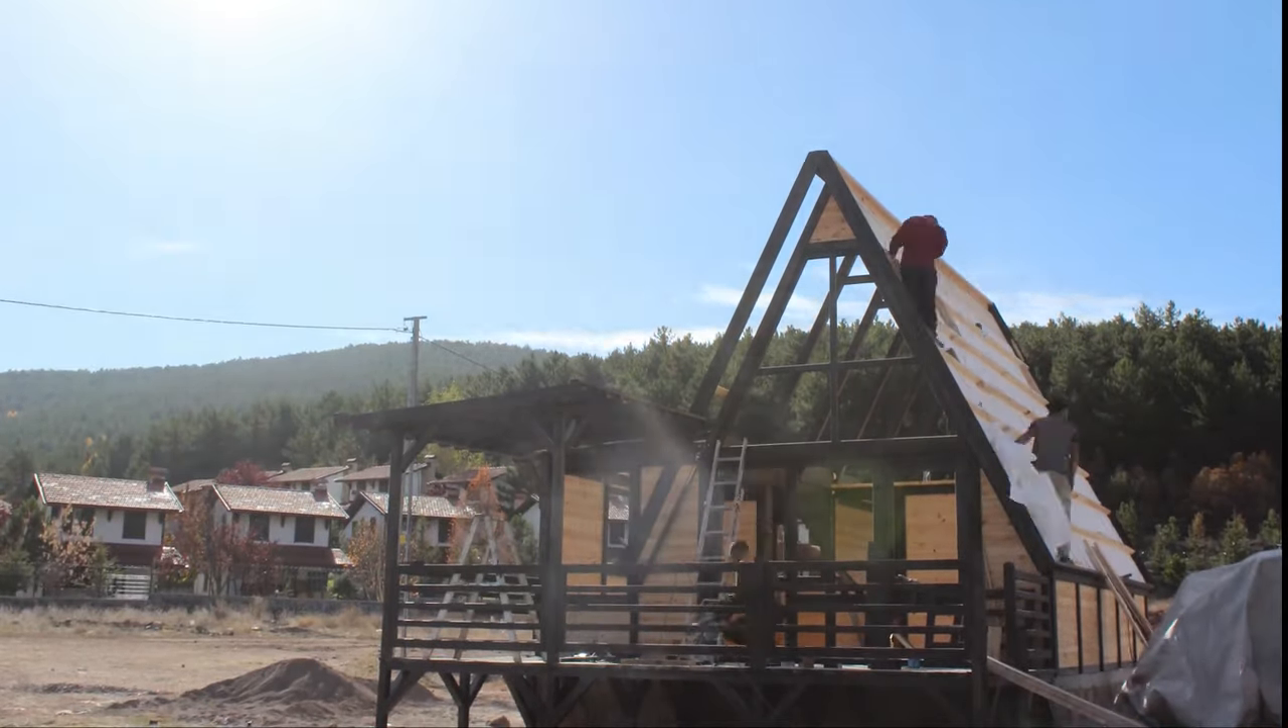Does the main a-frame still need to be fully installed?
No.